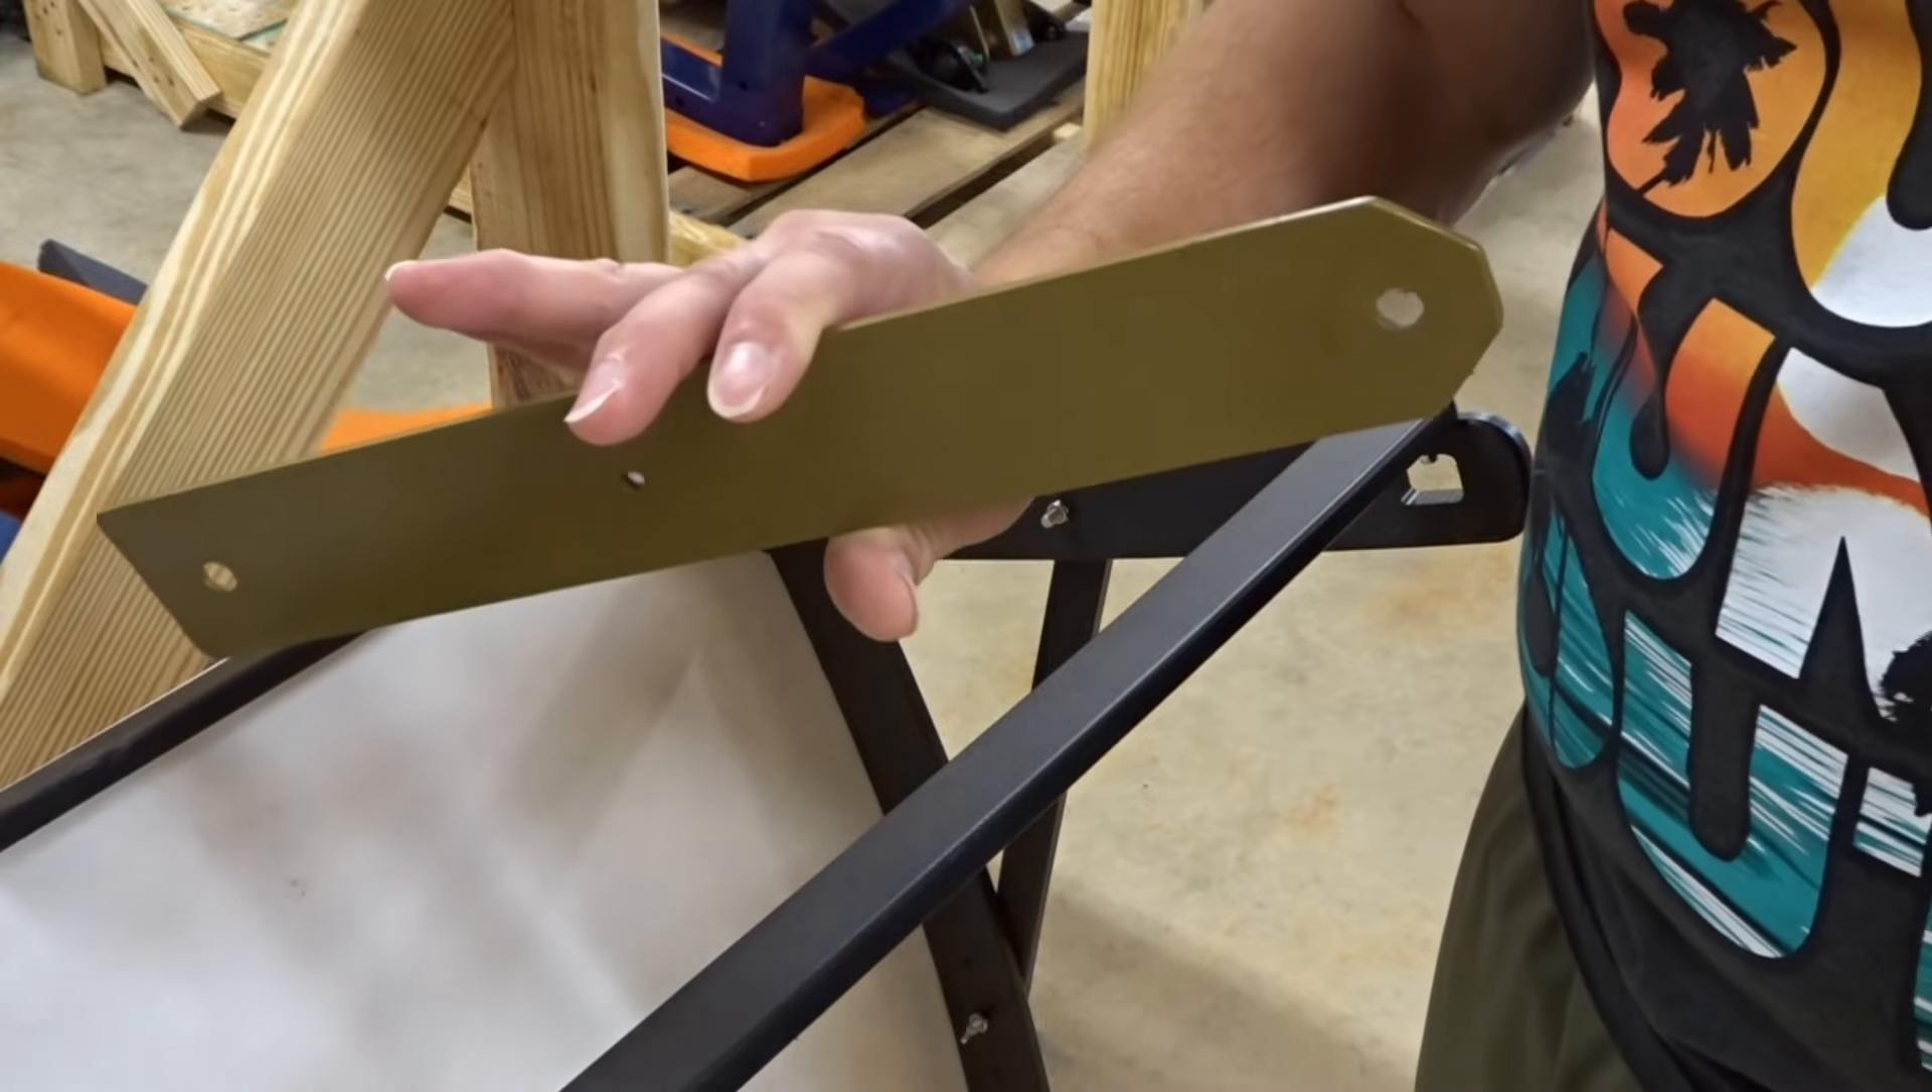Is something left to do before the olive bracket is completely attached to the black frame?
Yes.